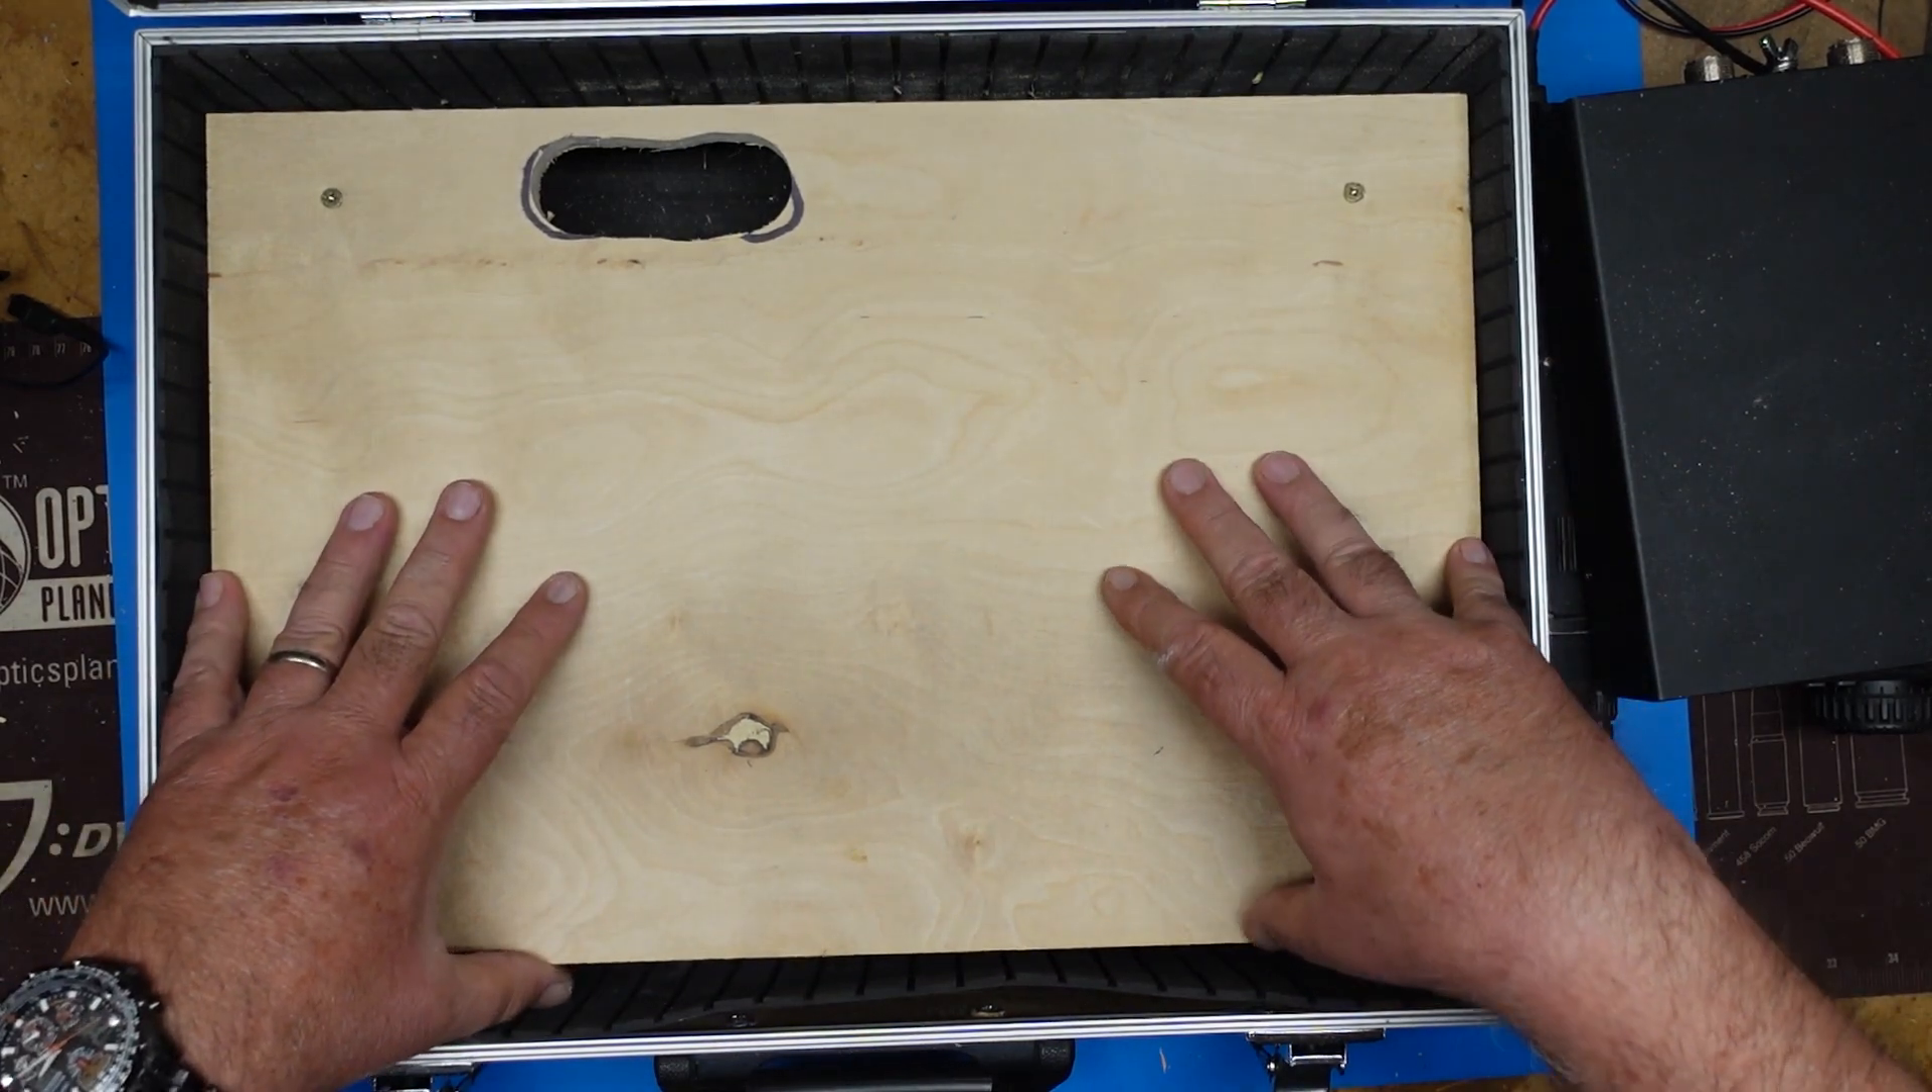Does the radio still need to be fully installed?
Yes.